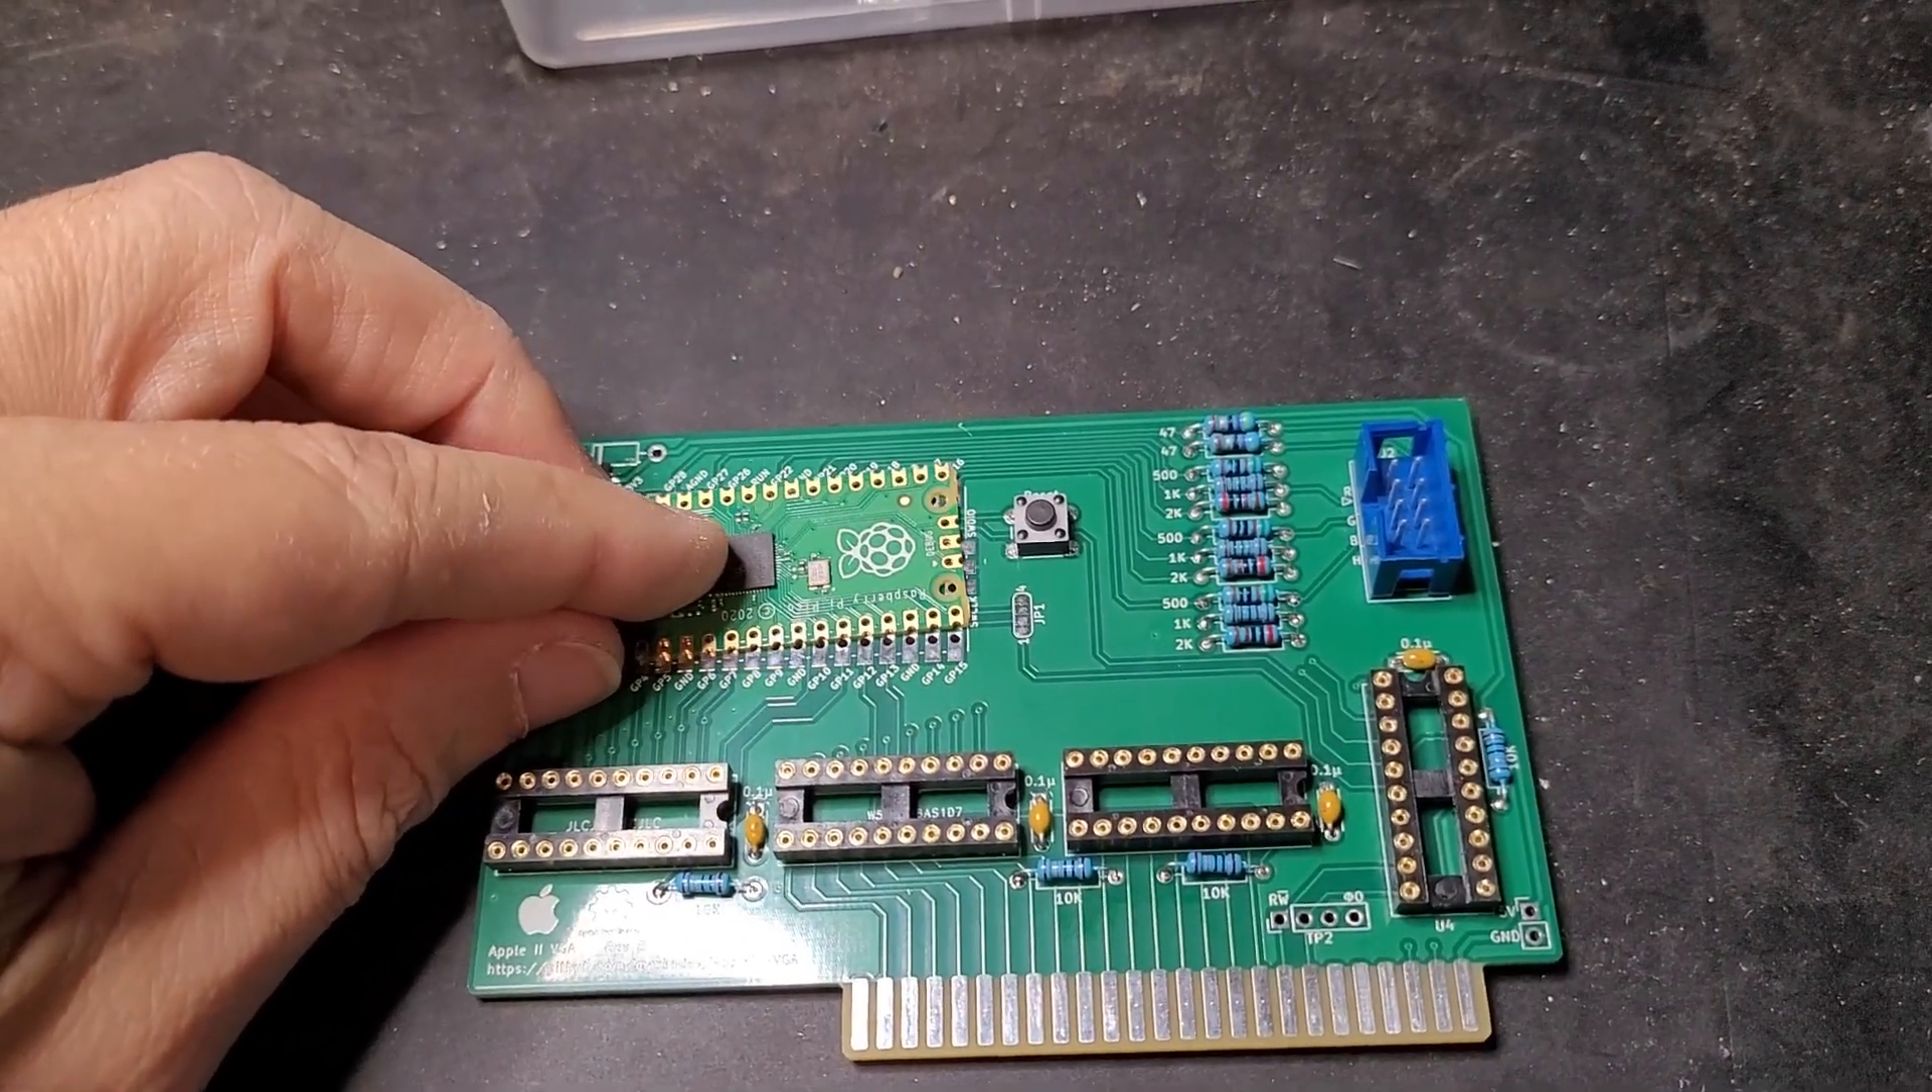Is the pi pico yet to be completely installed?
Yes.